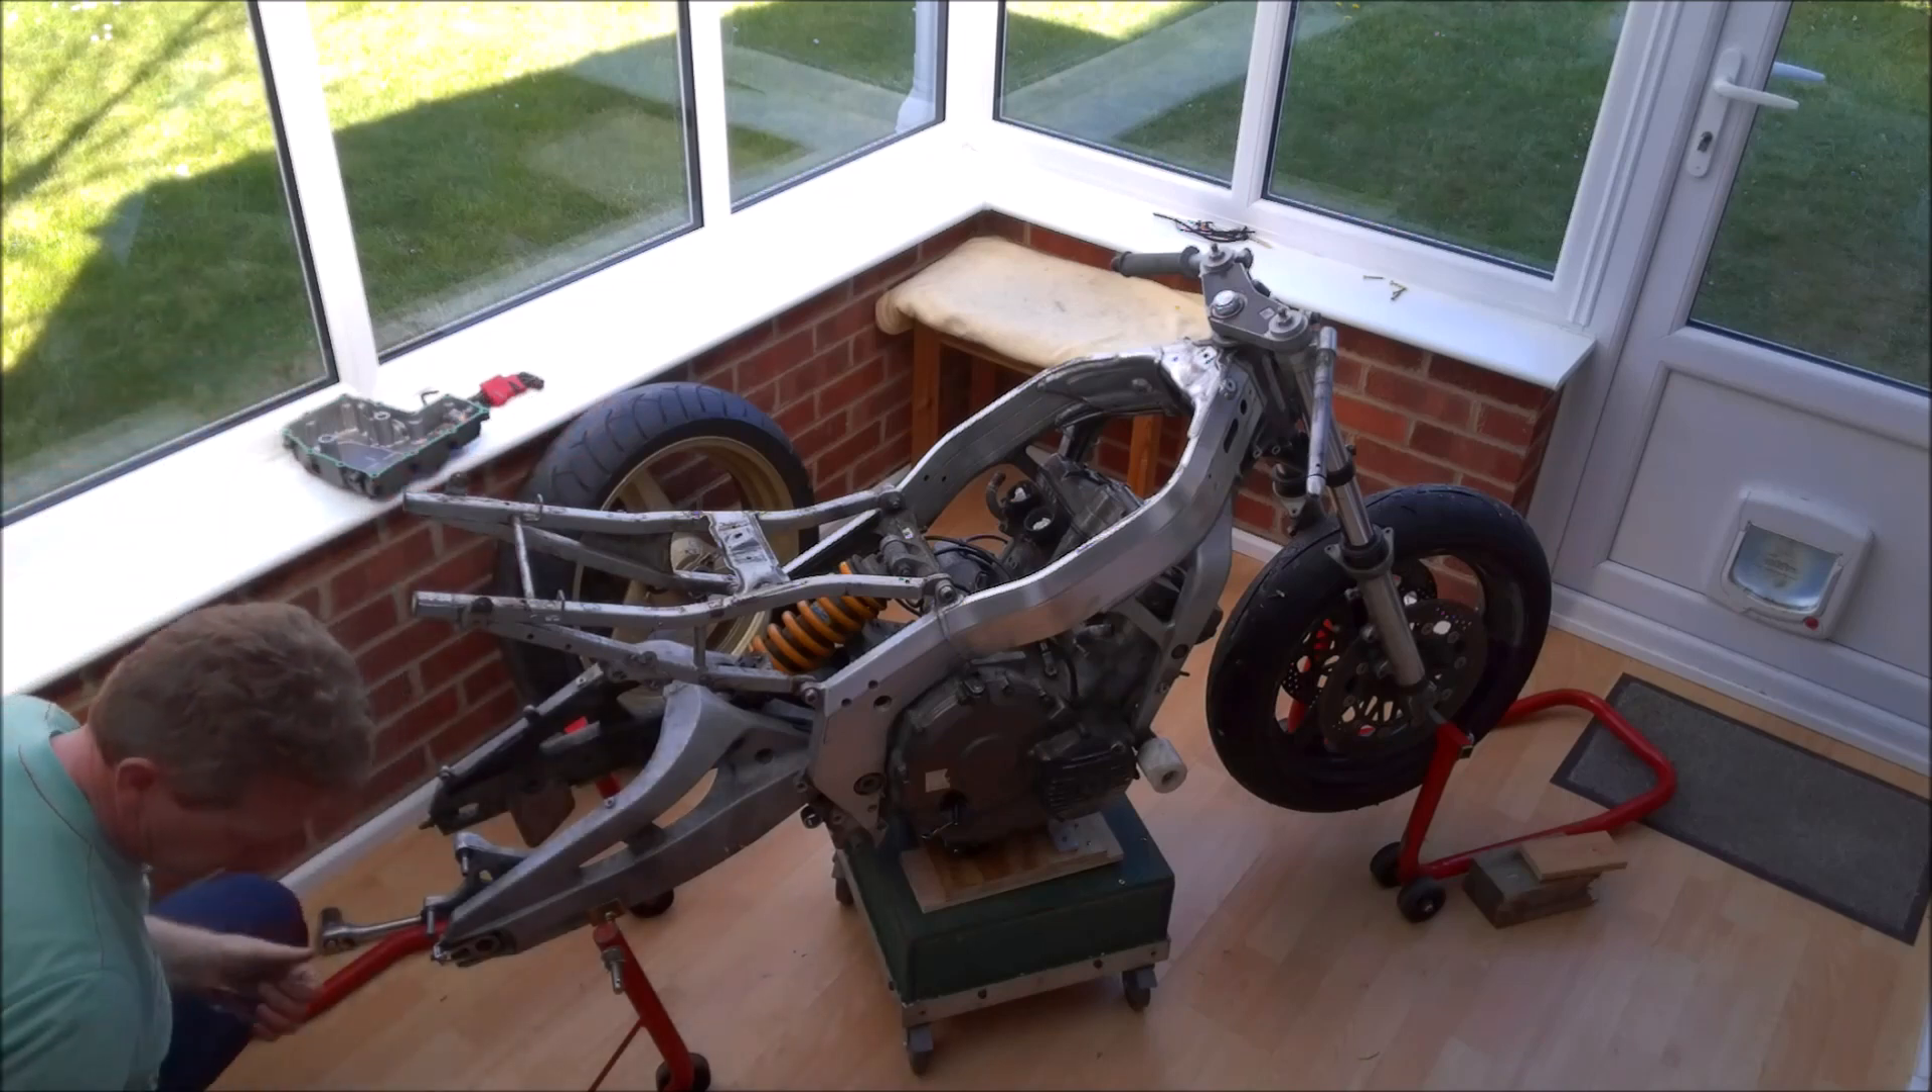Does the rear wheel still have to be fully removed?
No.